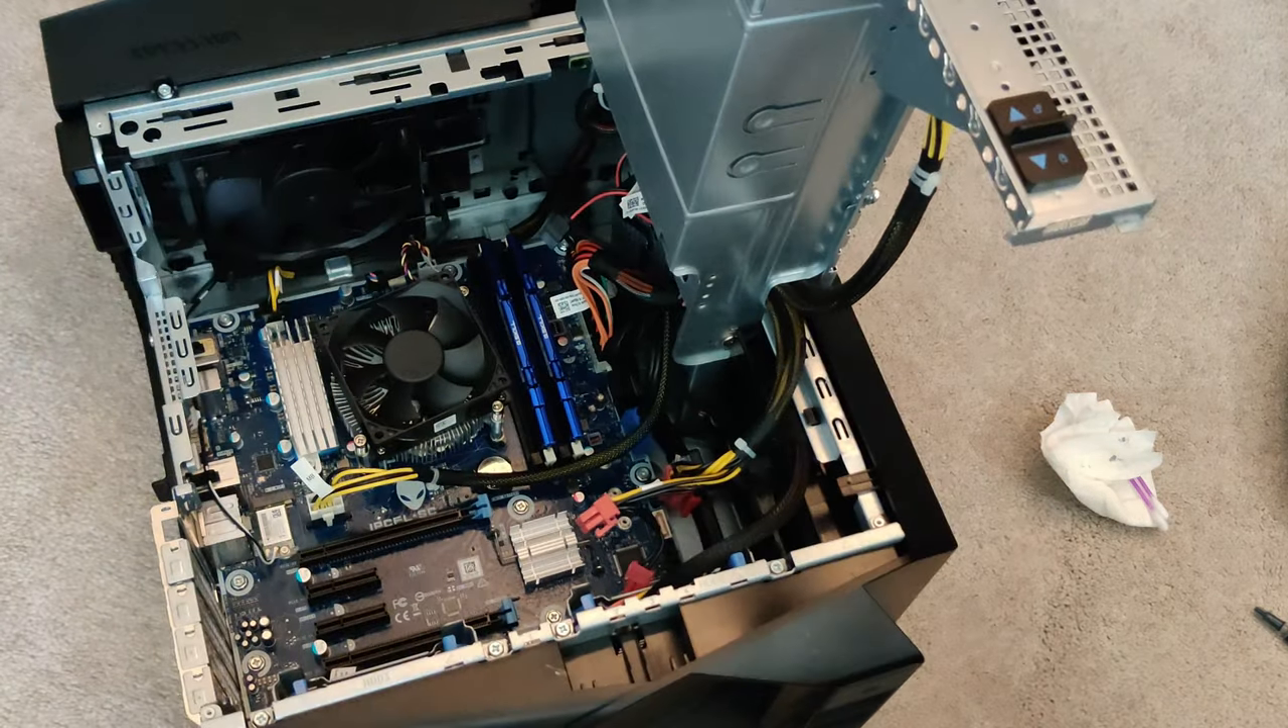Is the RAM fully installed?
Yes.